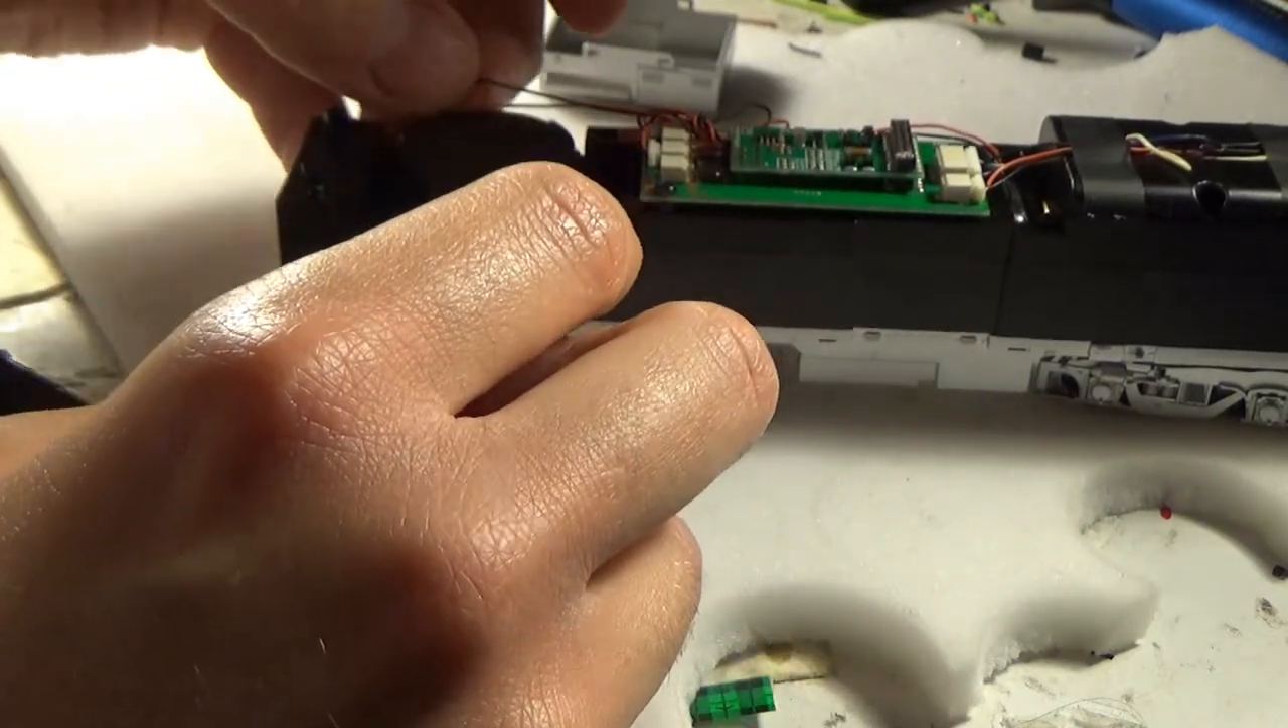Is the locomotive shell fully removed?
Yes.